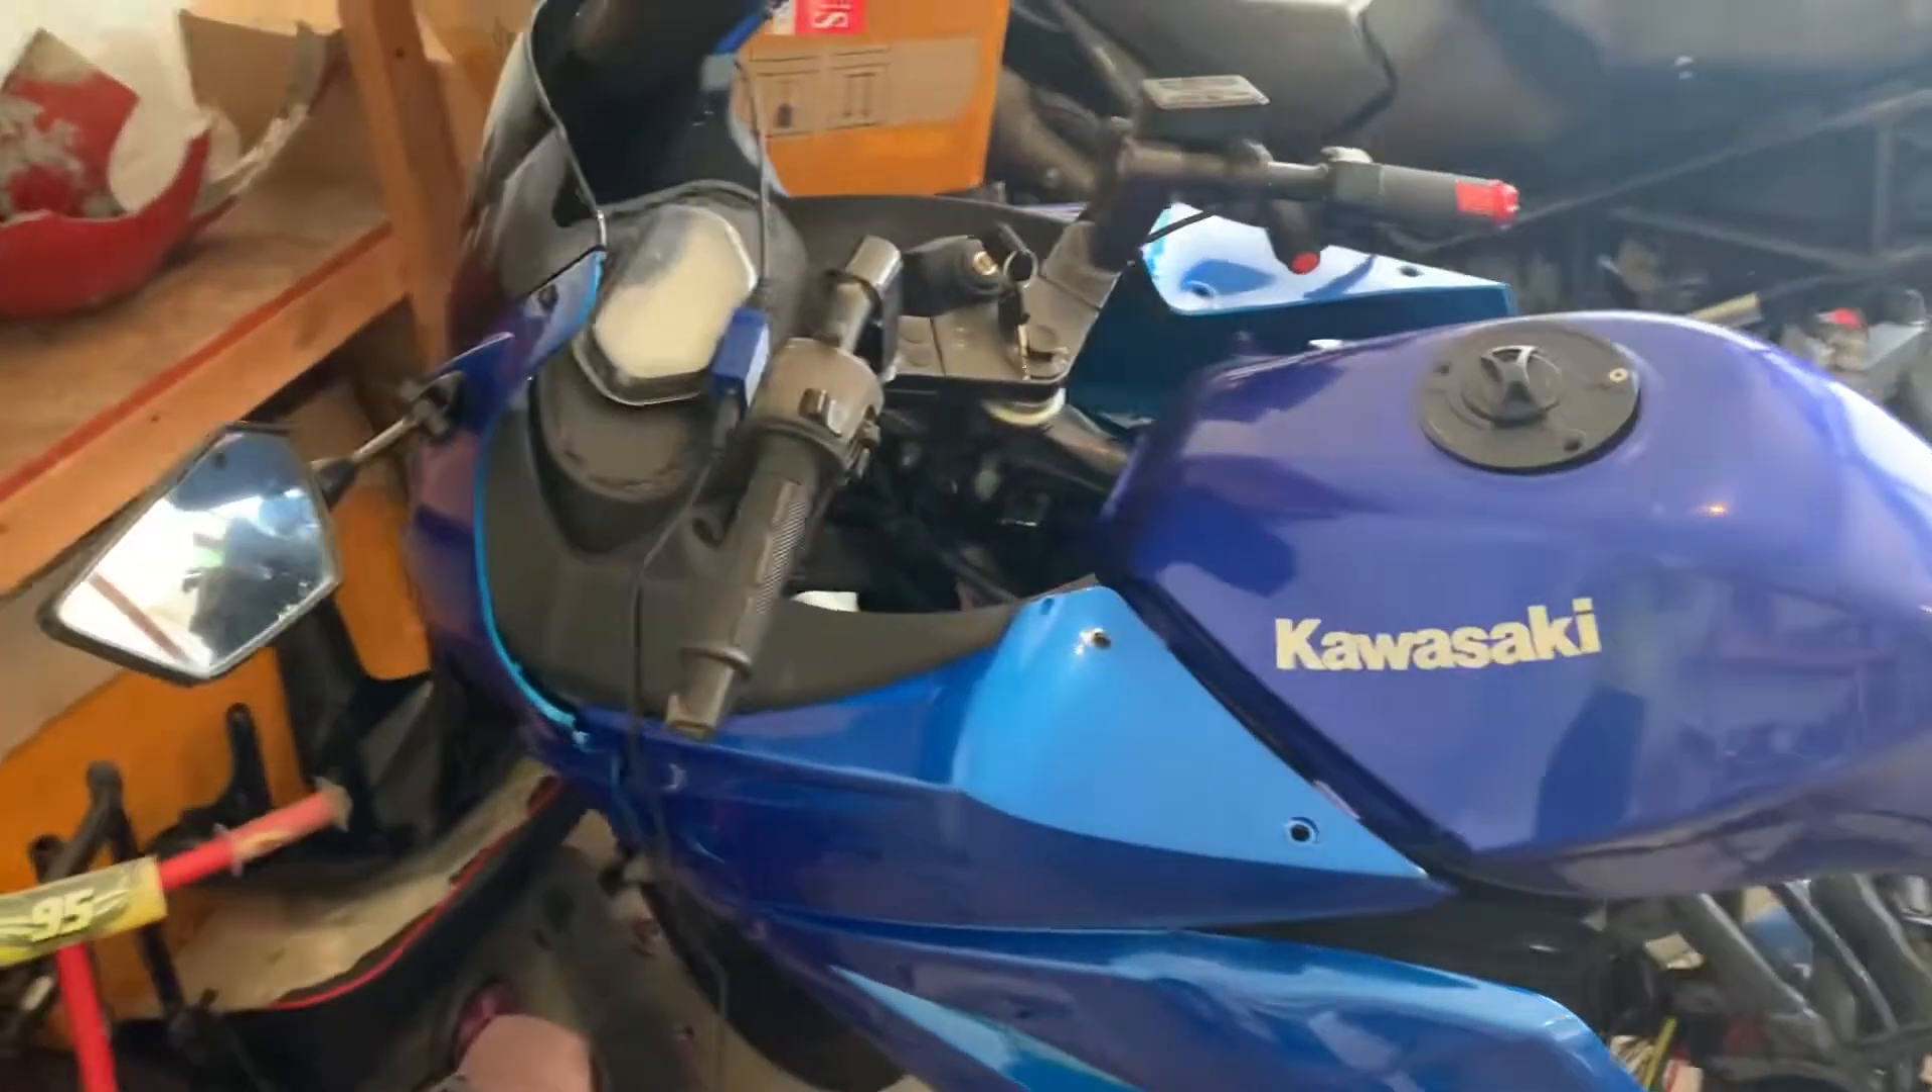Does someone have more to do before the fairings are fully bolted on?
Yes.